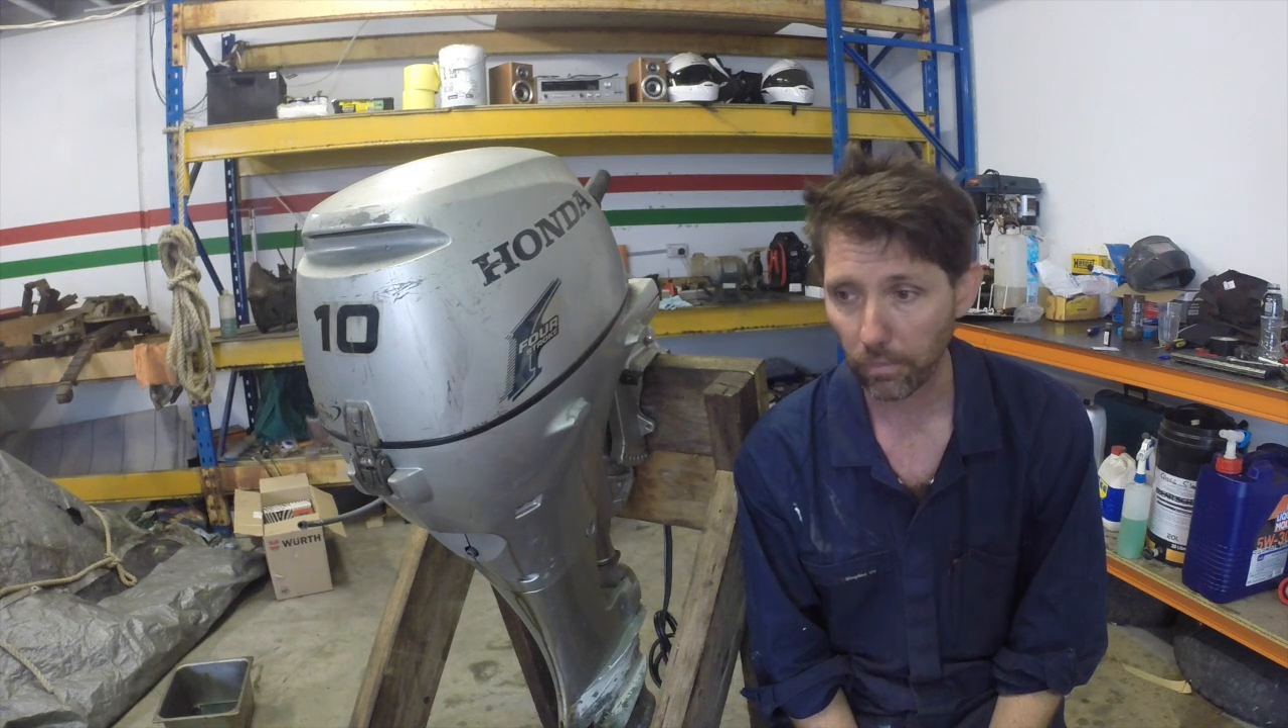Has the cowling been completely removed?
No.